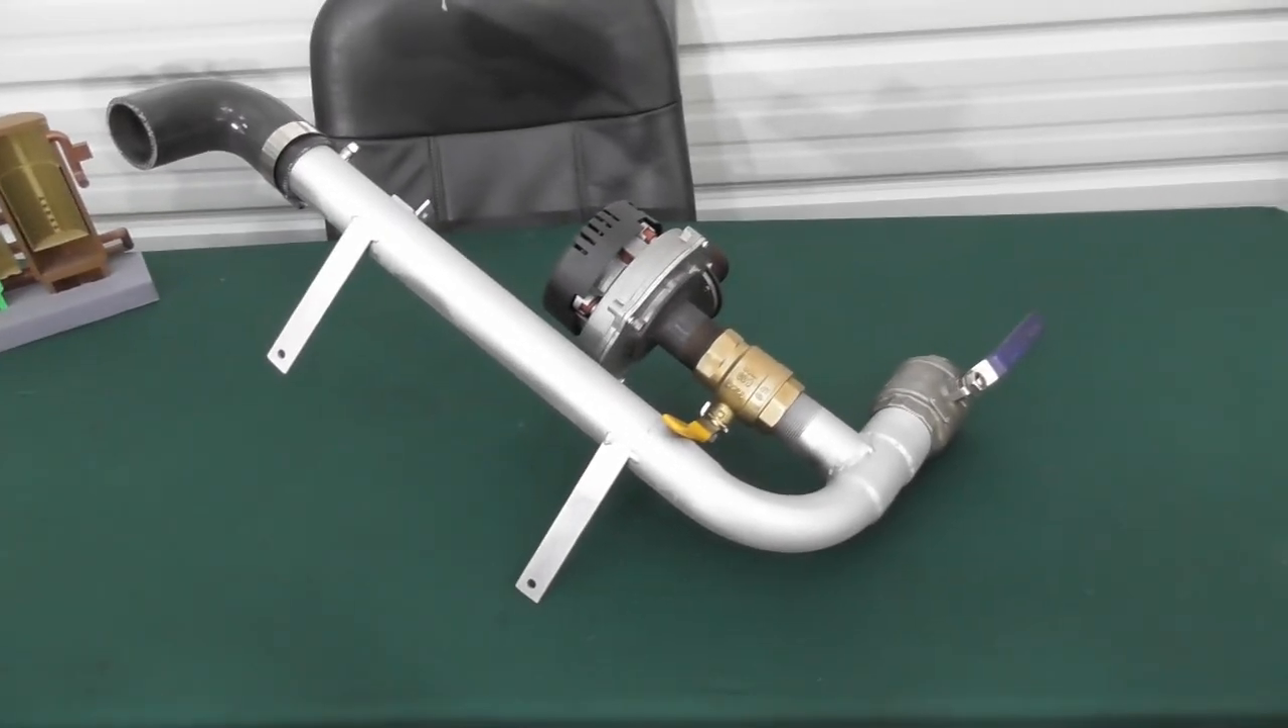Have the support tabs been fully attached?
Yes.